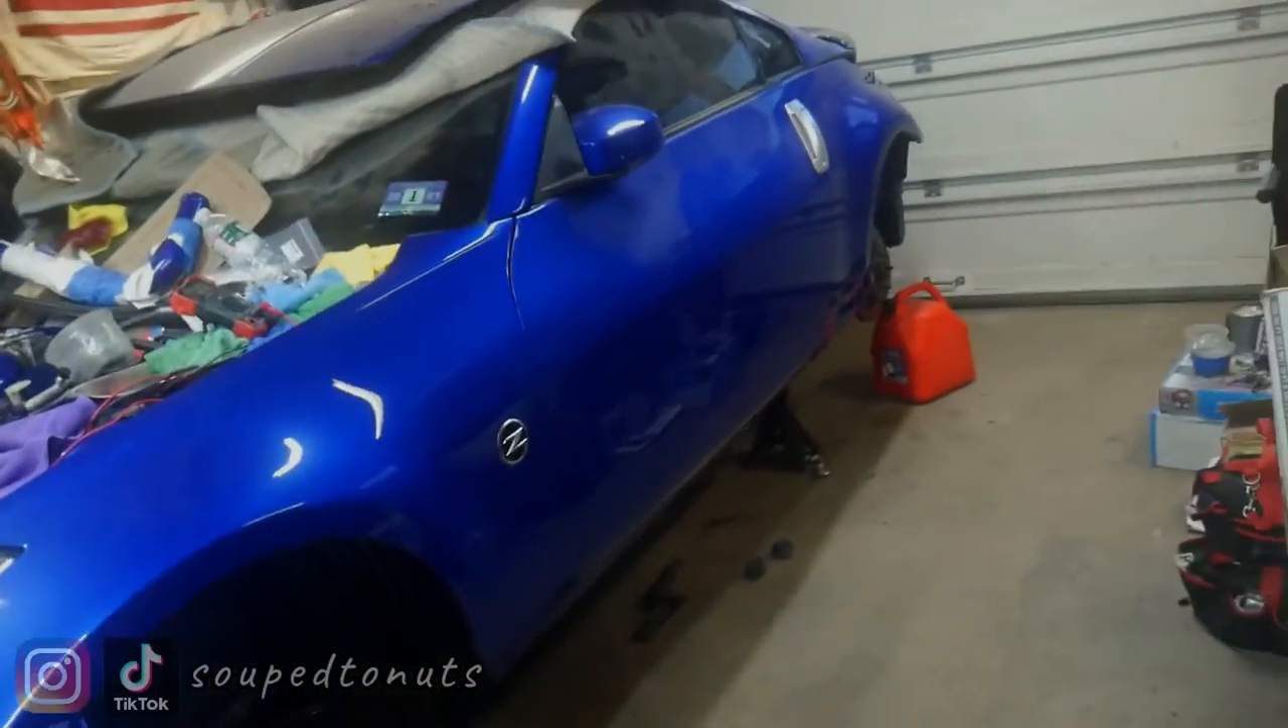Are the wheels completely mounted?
No.